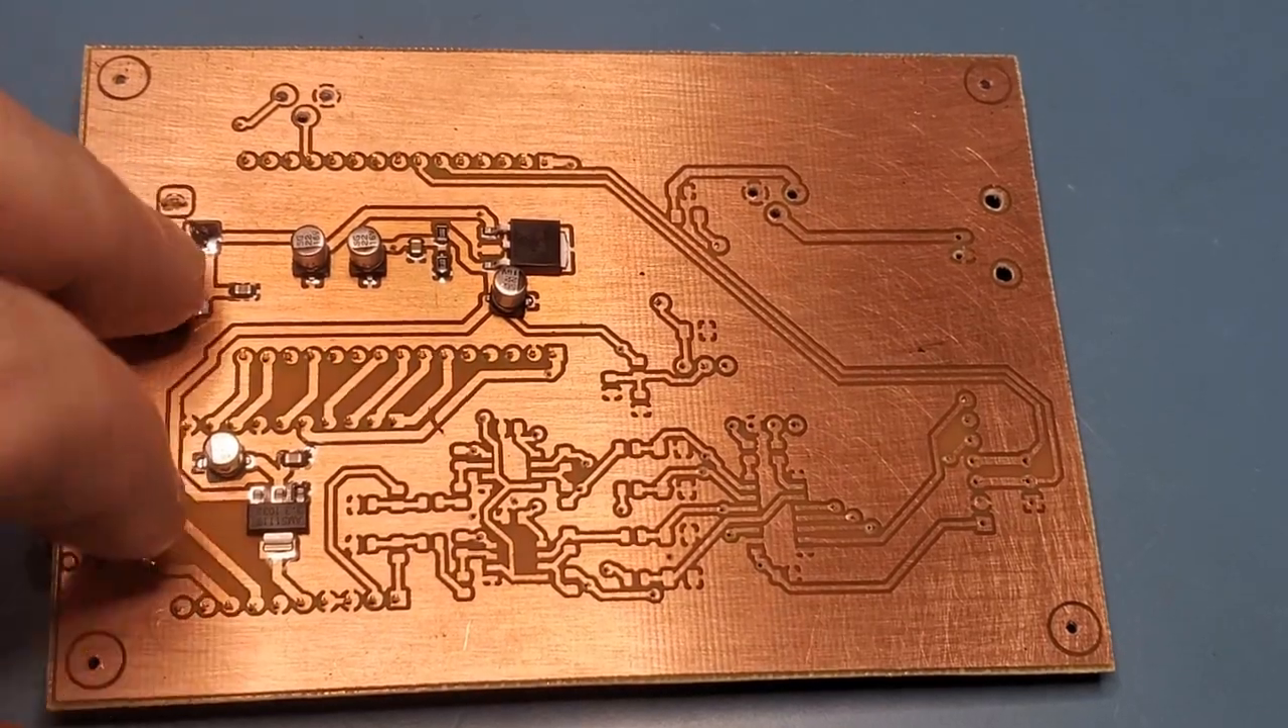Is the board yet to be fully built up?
Yes.